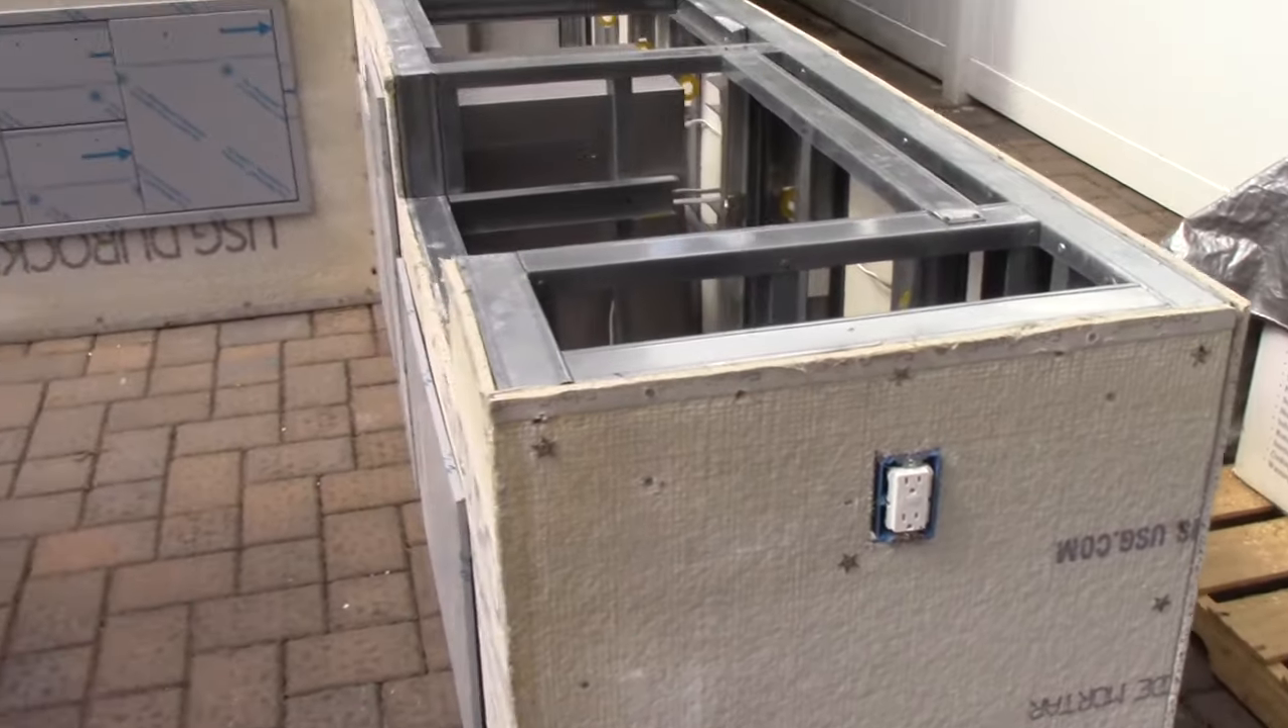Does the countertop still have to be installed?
Yes.